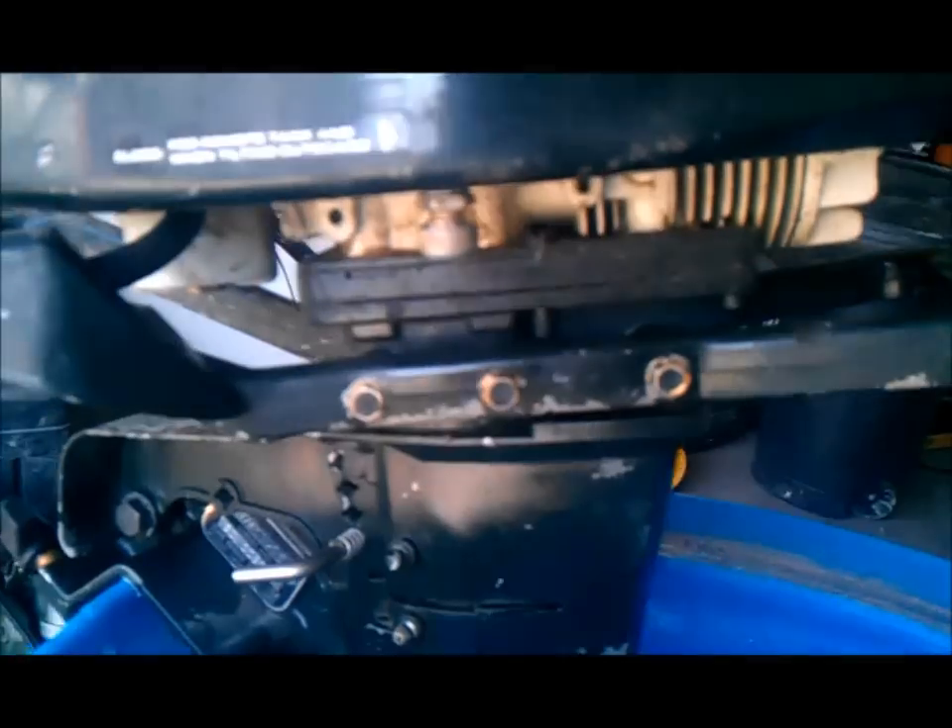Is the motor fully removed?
No.